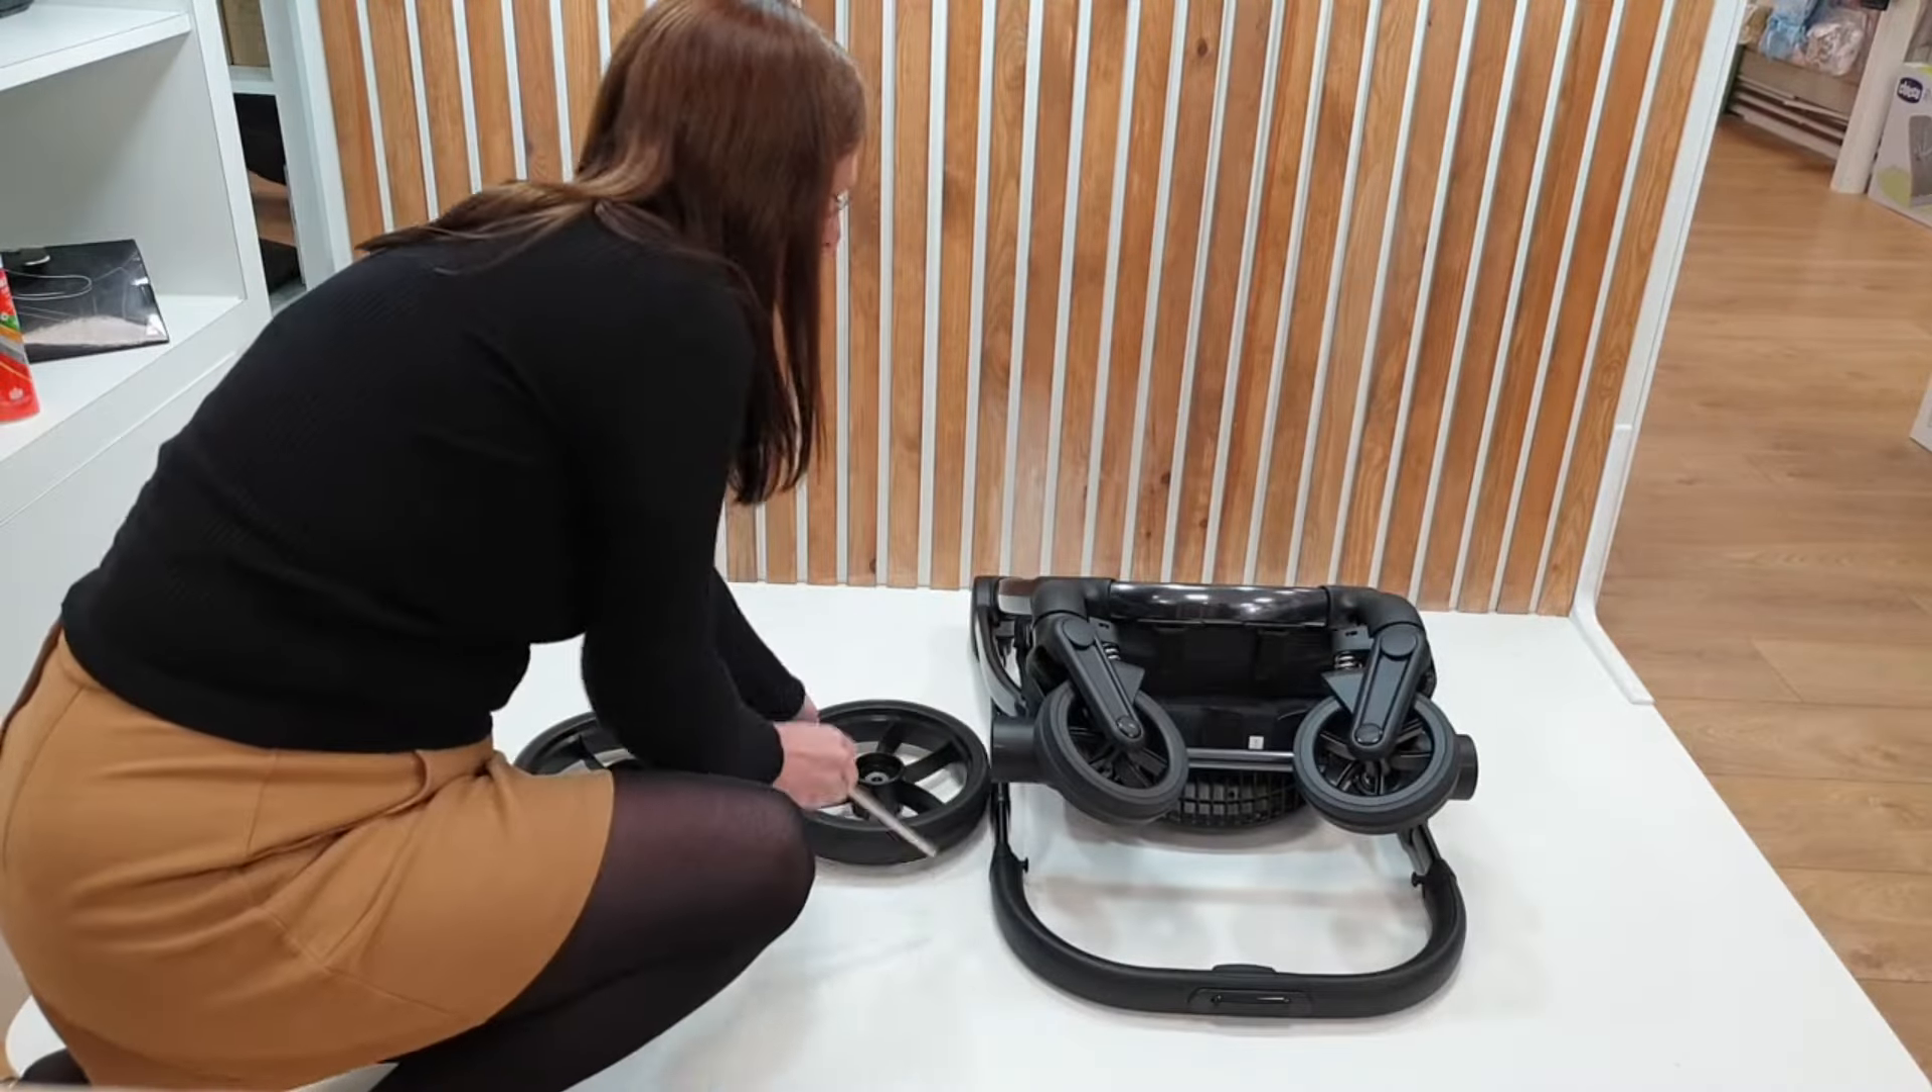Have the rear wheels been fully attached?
No.